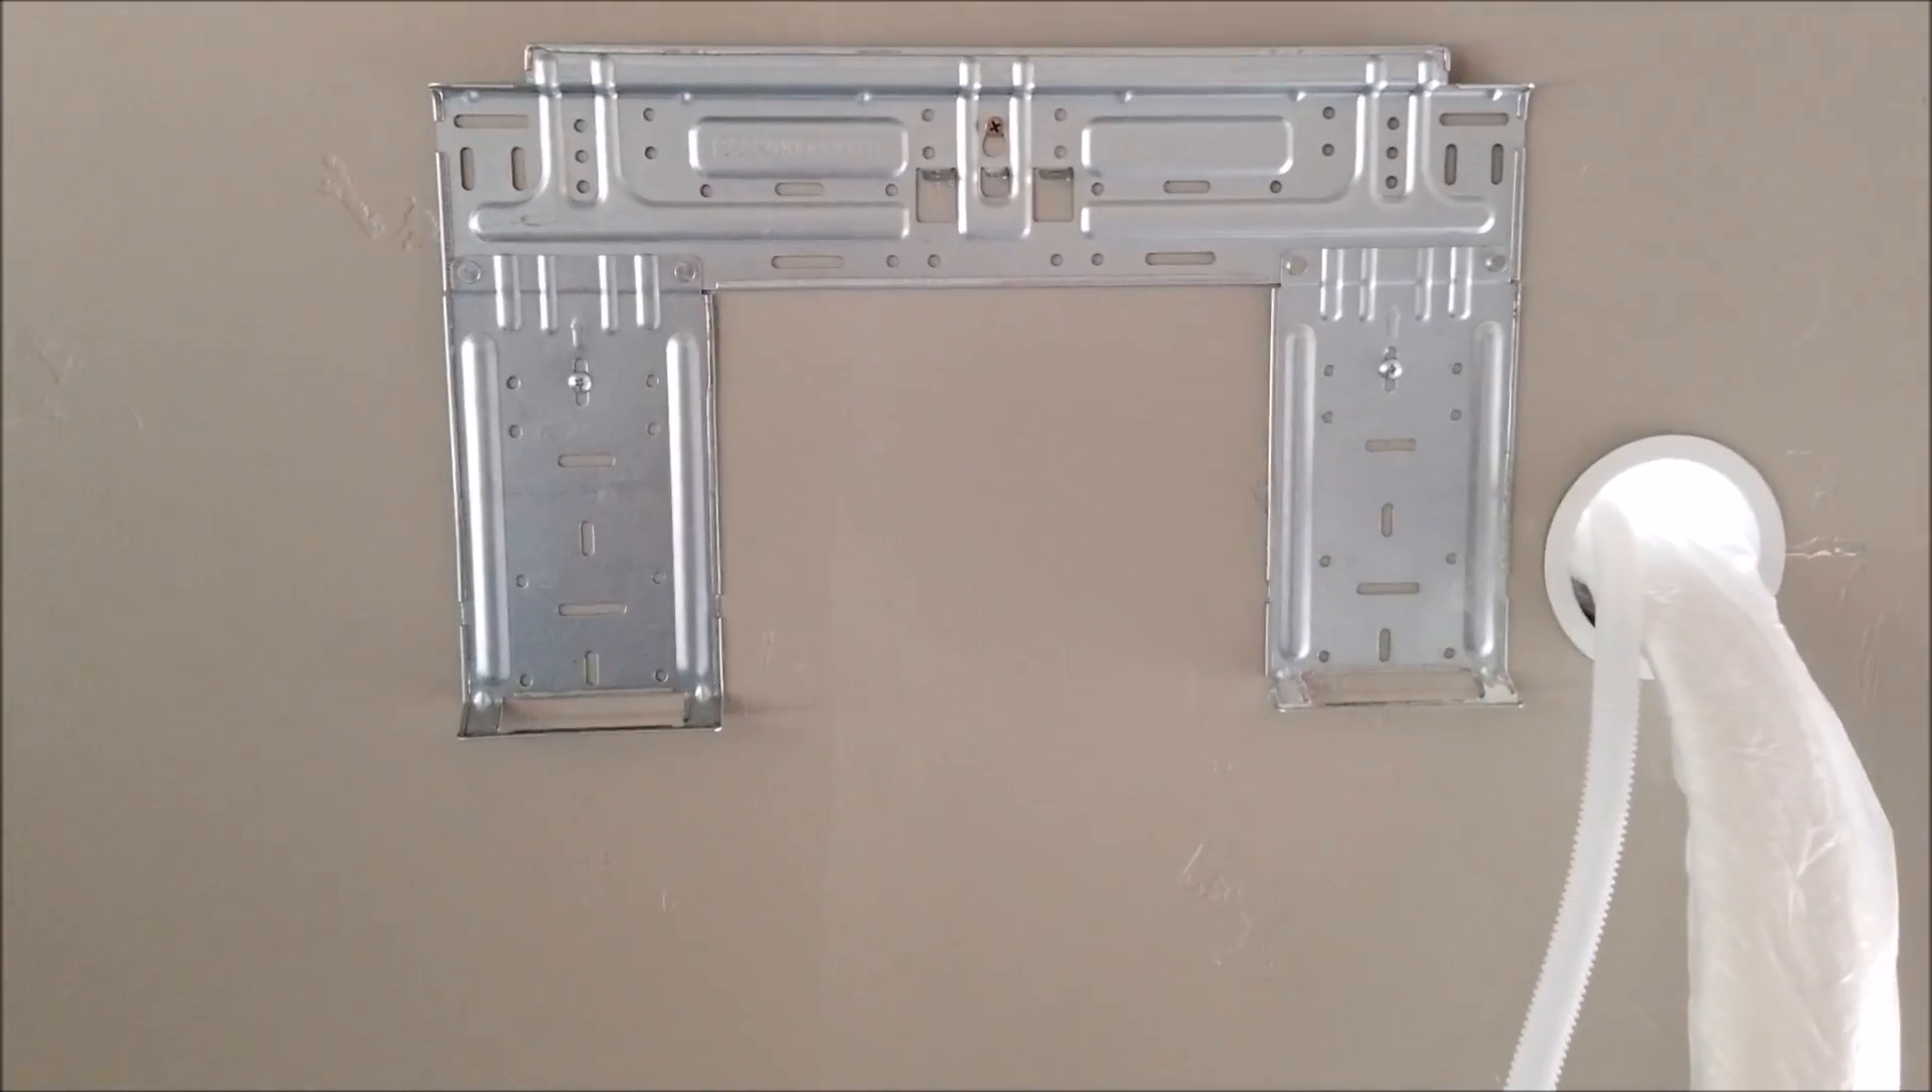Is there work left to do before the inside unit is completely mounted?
Yes.